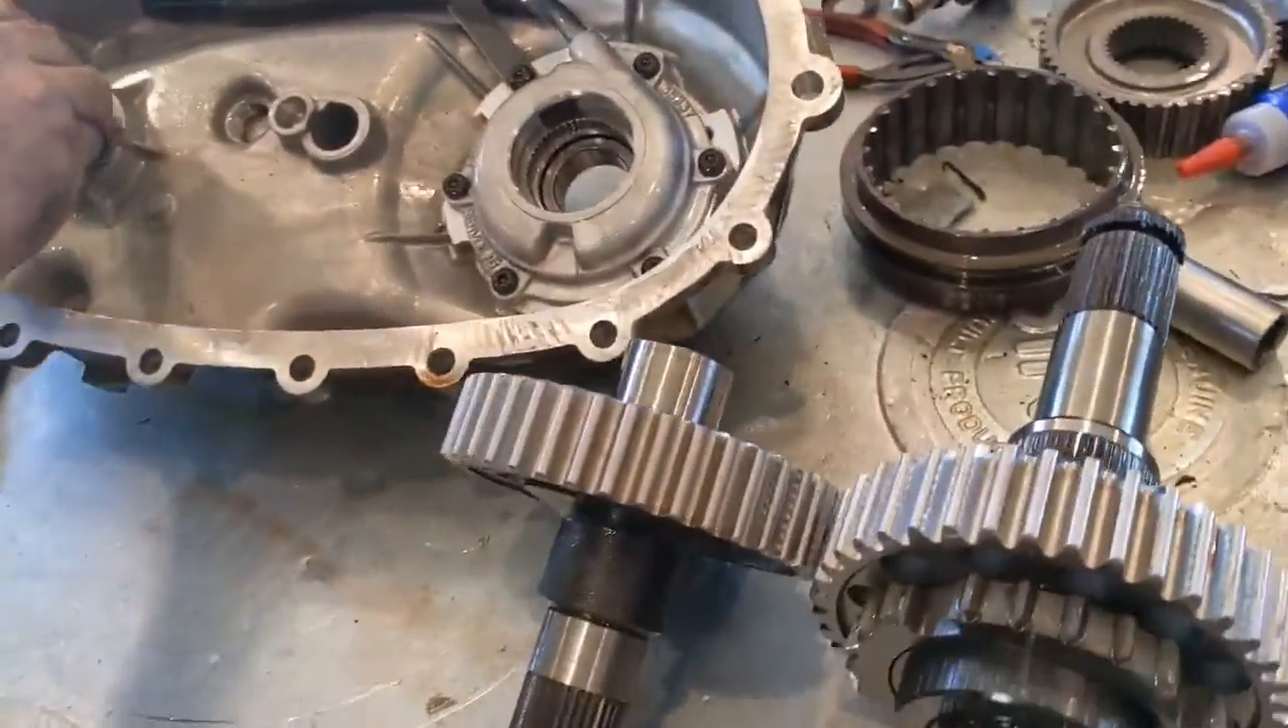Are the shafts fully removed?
Yes.